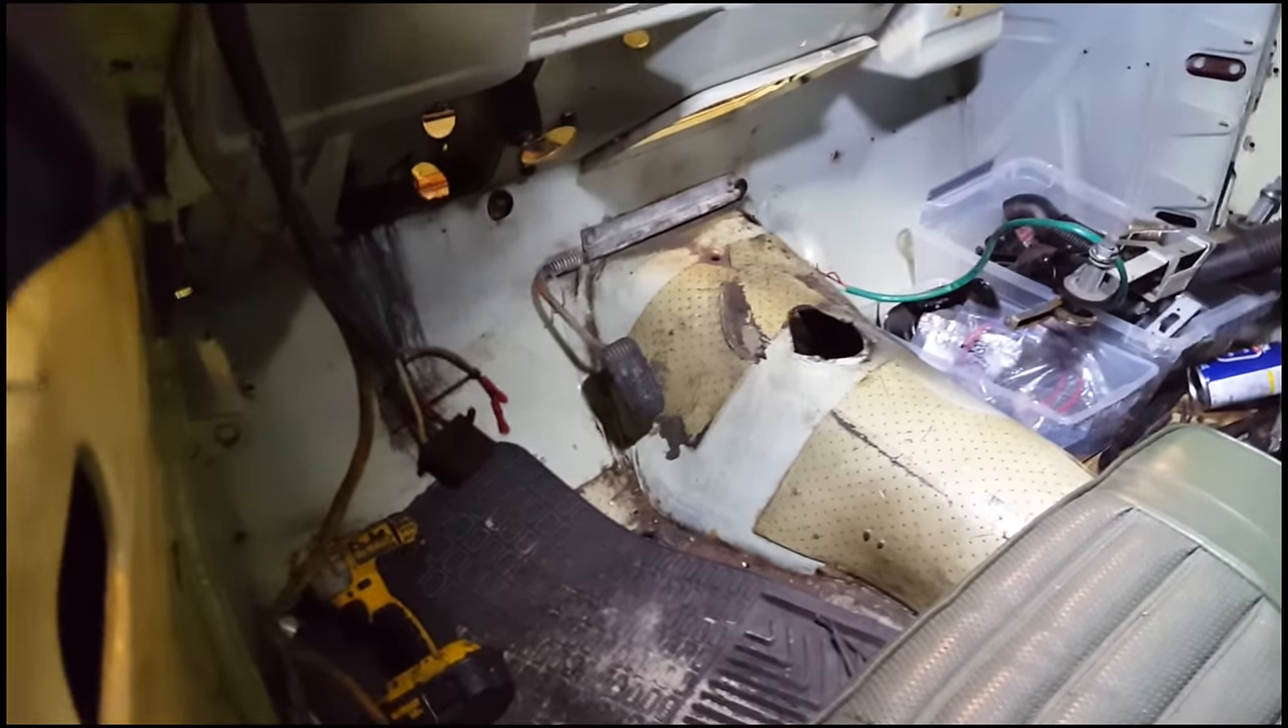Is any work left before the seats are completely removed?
Yes.